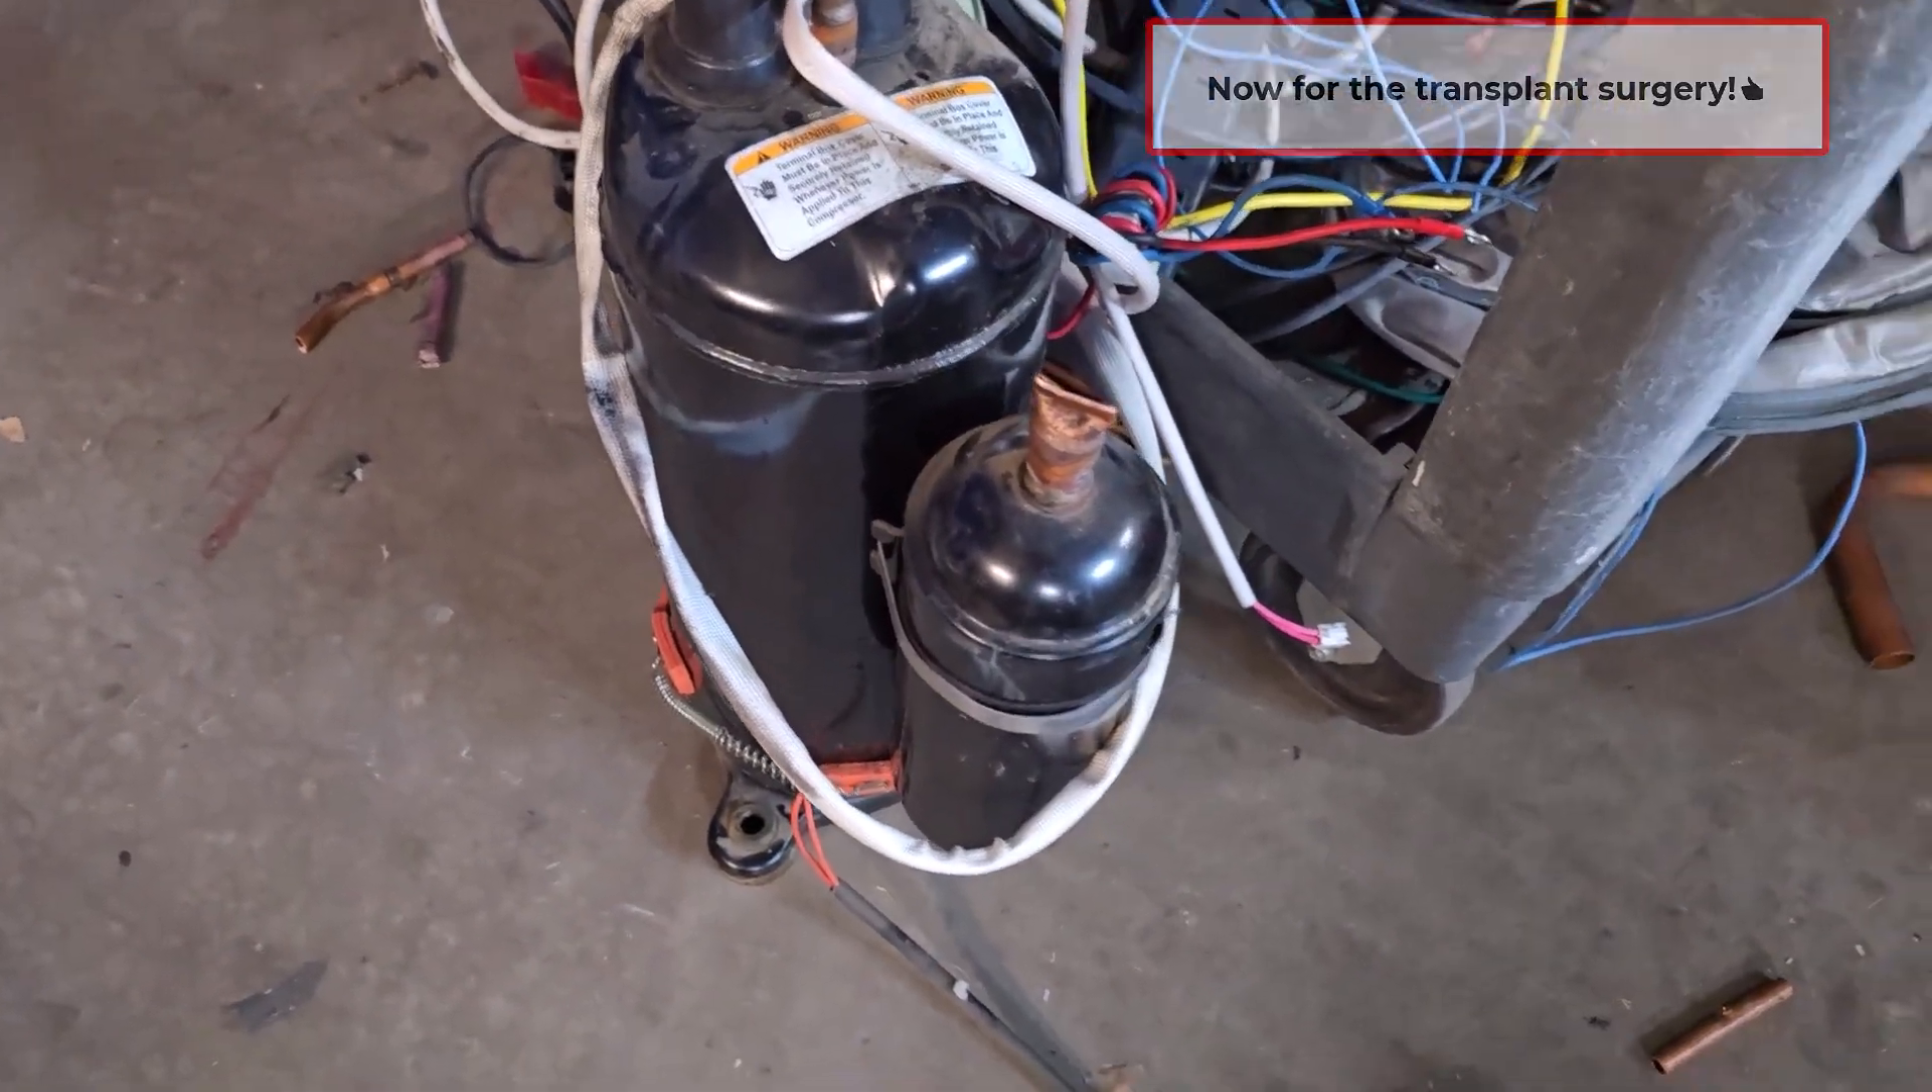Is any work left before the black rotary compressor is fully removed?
No.